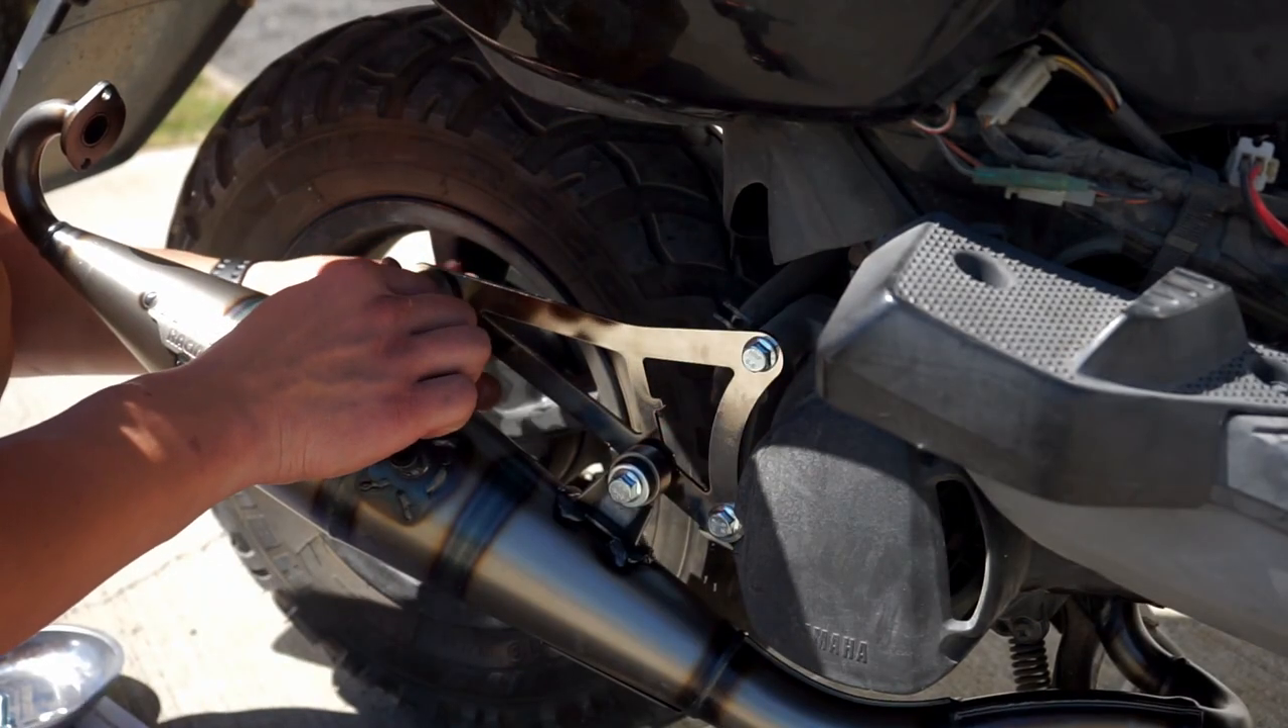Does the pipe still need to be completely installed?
Yes.